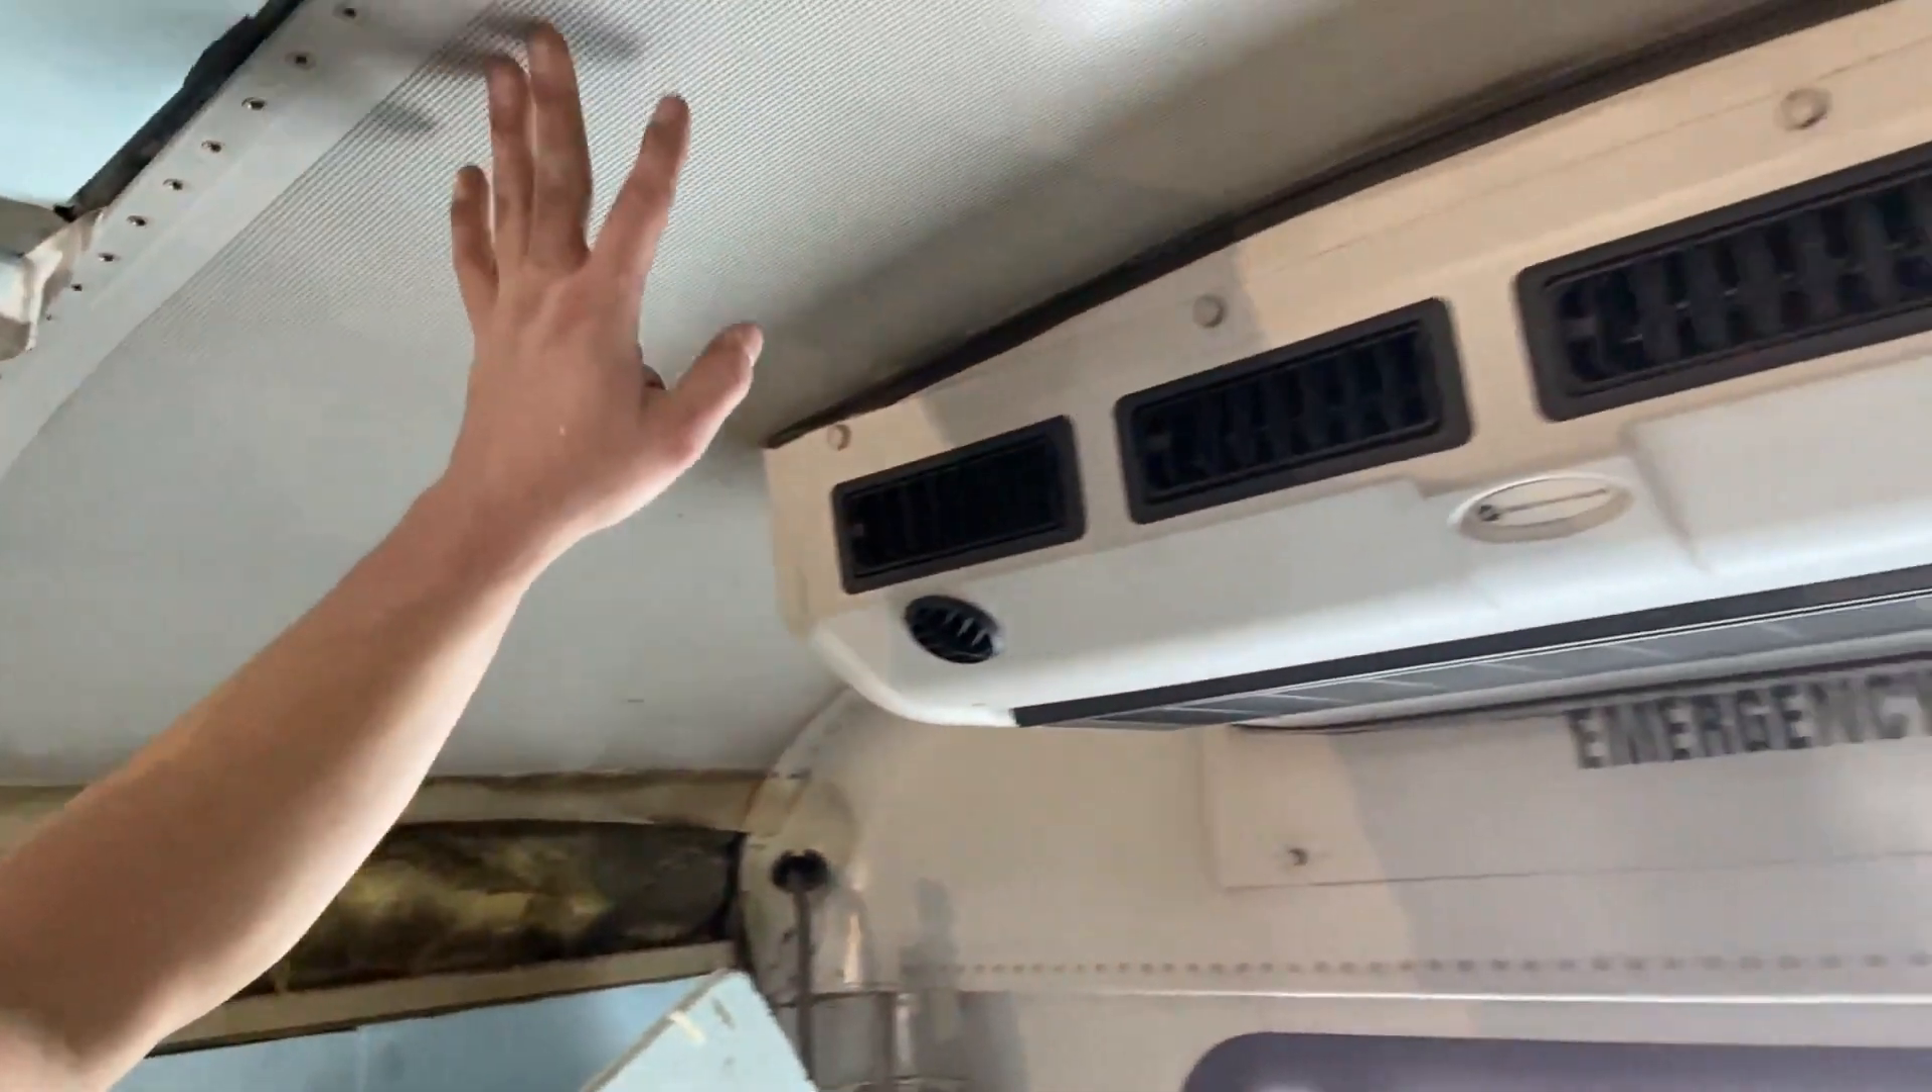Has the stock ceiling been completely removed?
No.